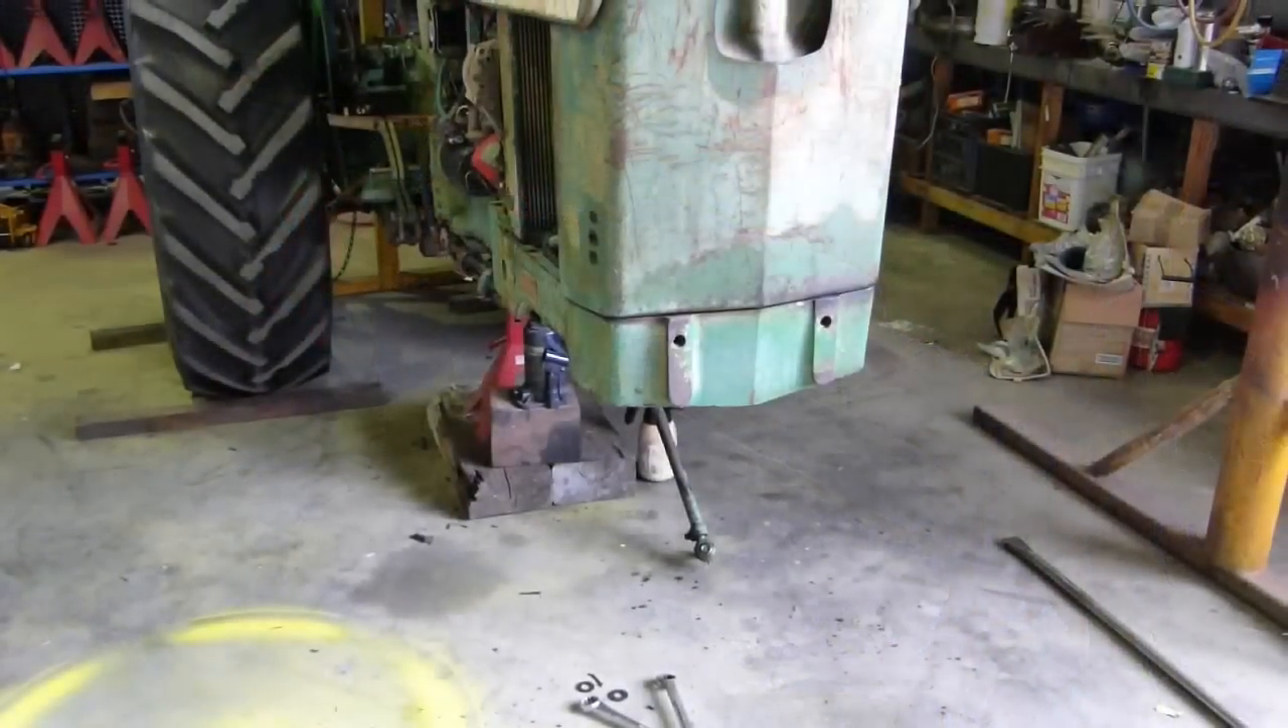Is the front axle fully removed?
Yes.